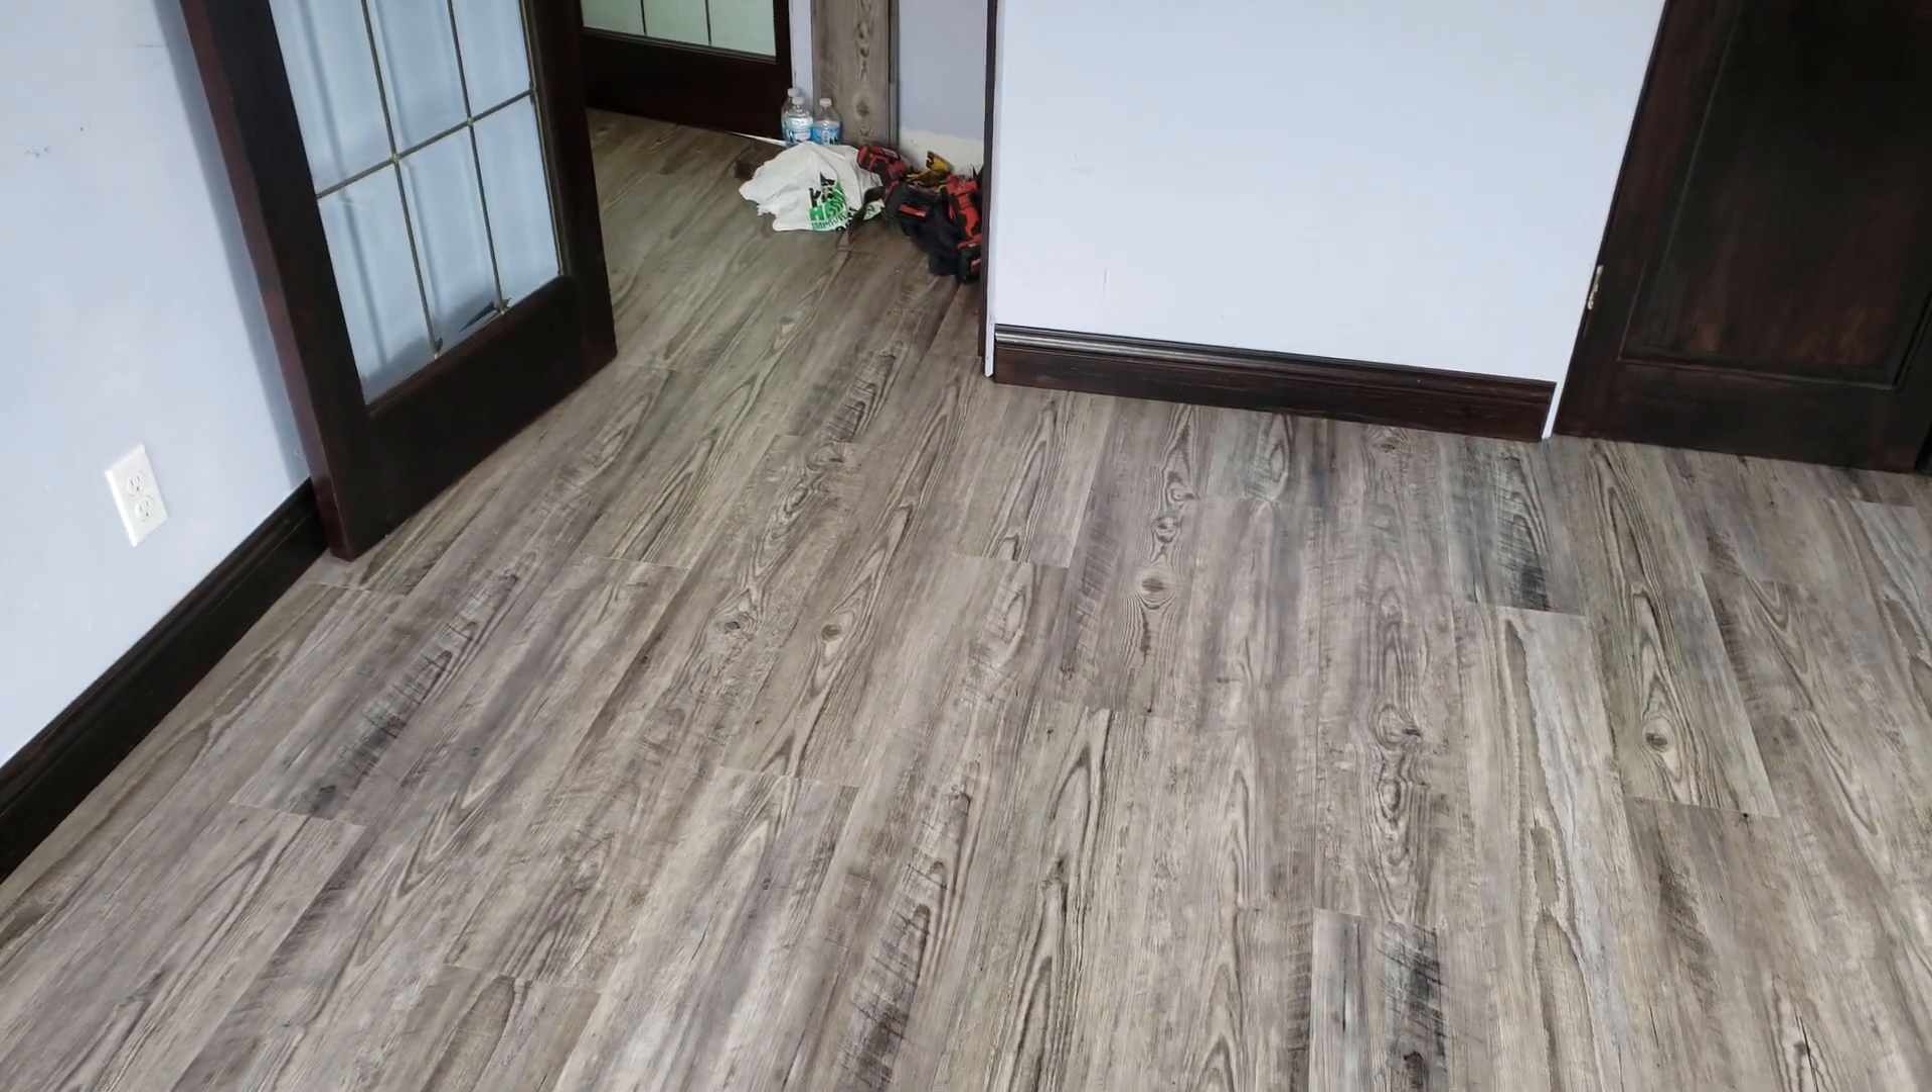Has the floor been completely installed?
Yes.